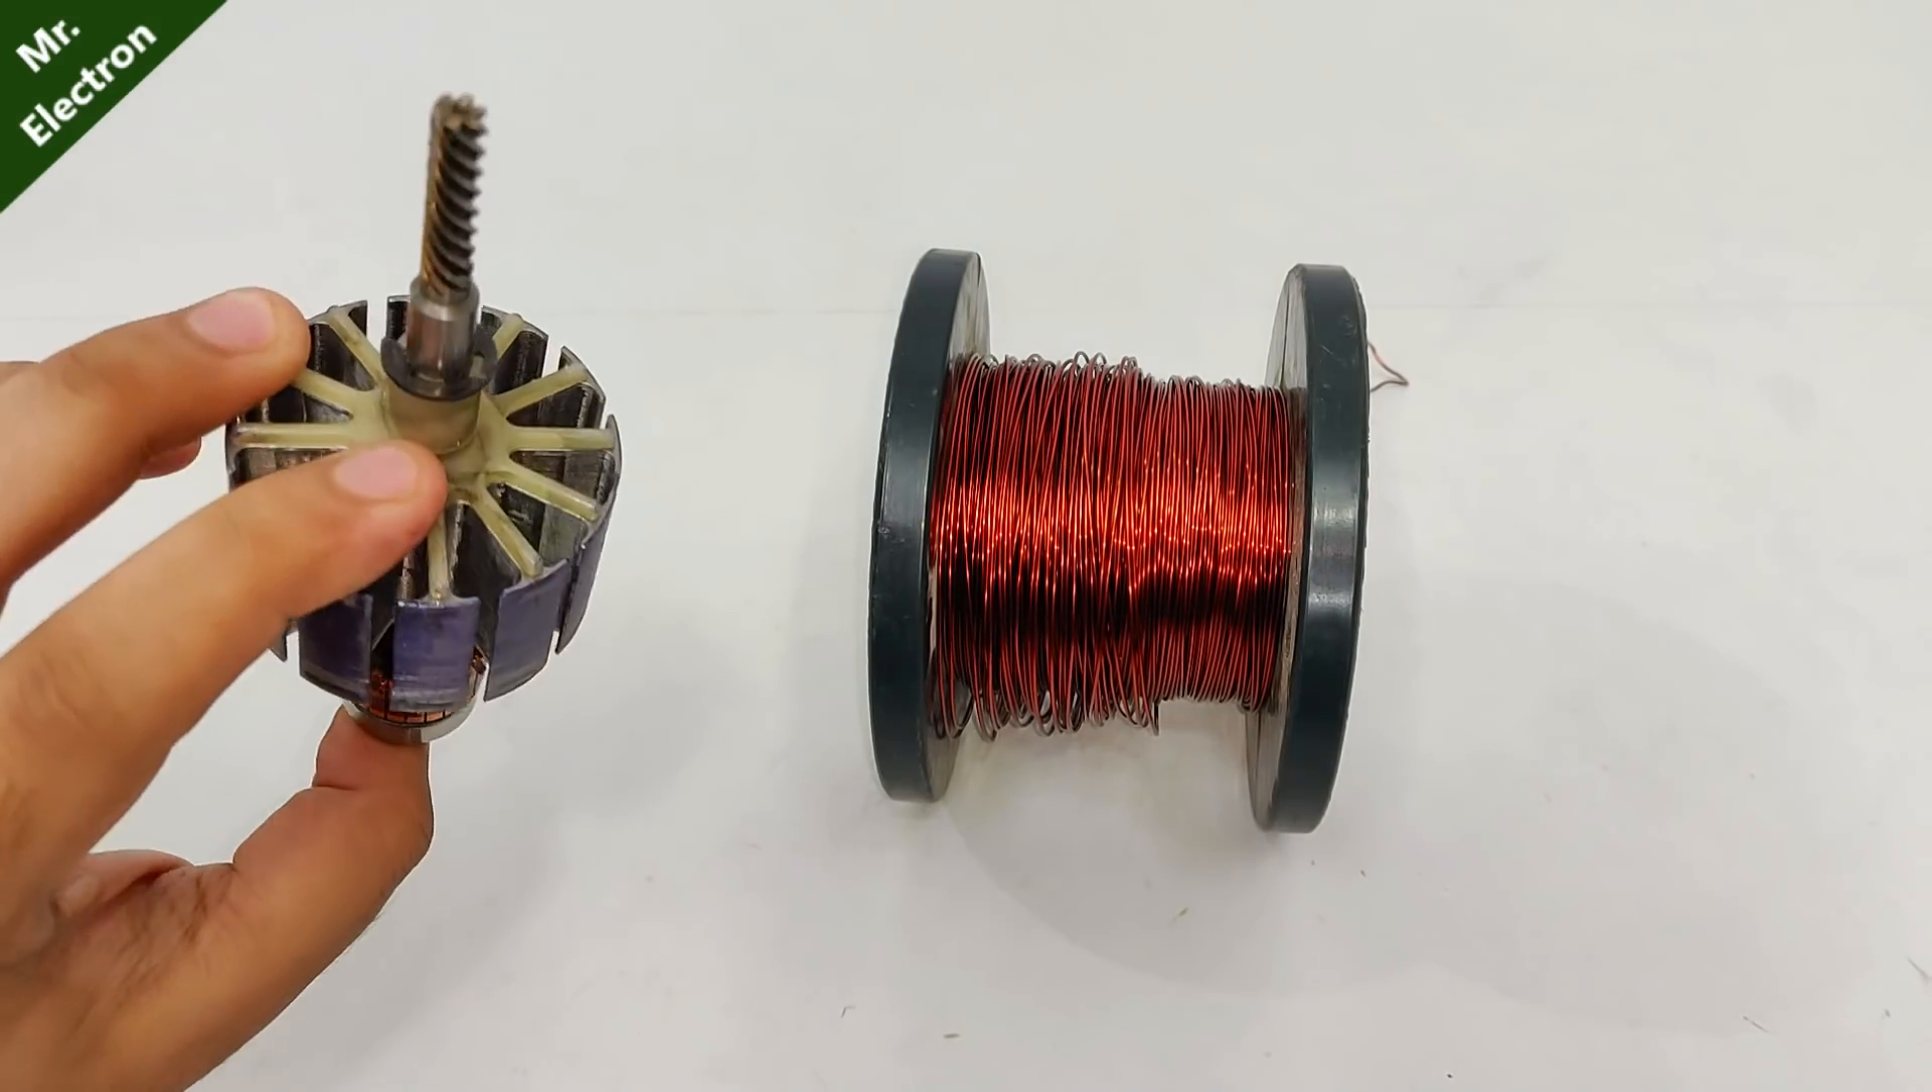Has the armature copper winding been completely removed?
Yes.